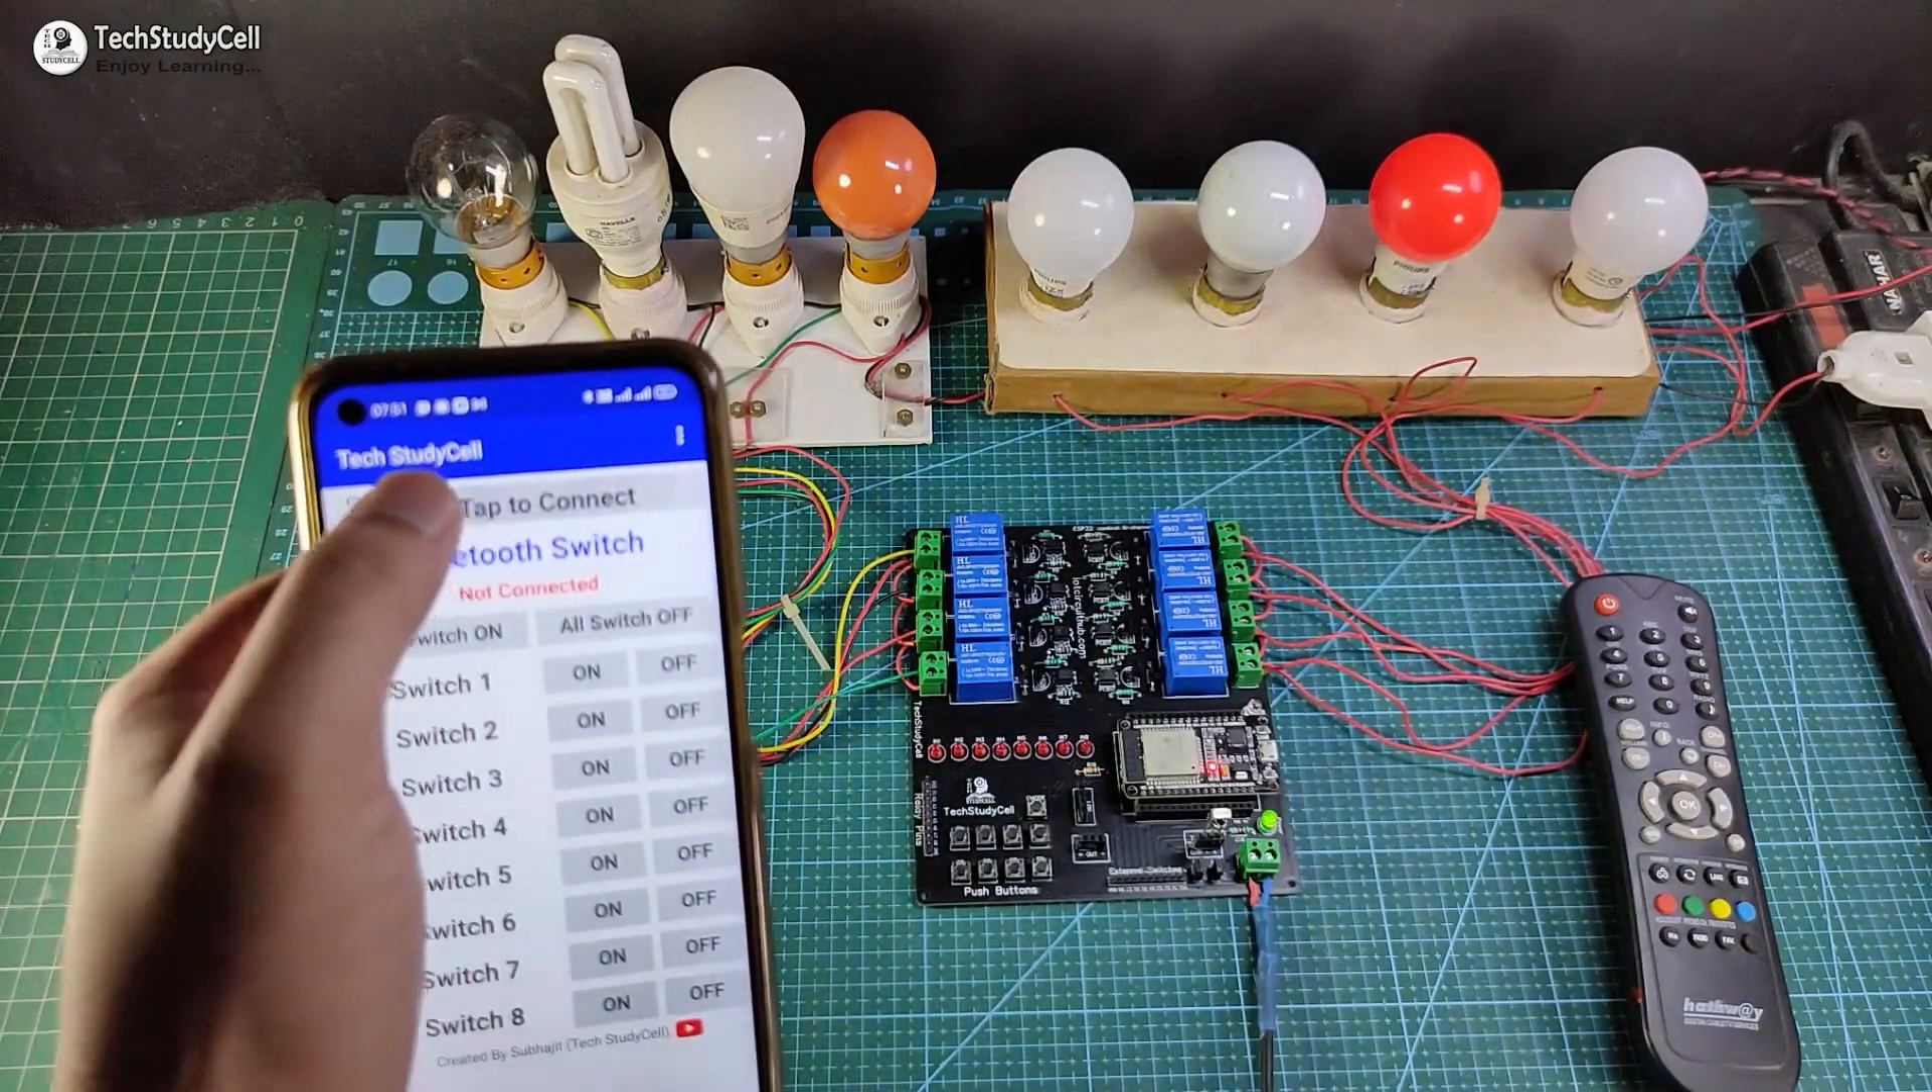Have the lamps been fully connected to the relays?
Yes.